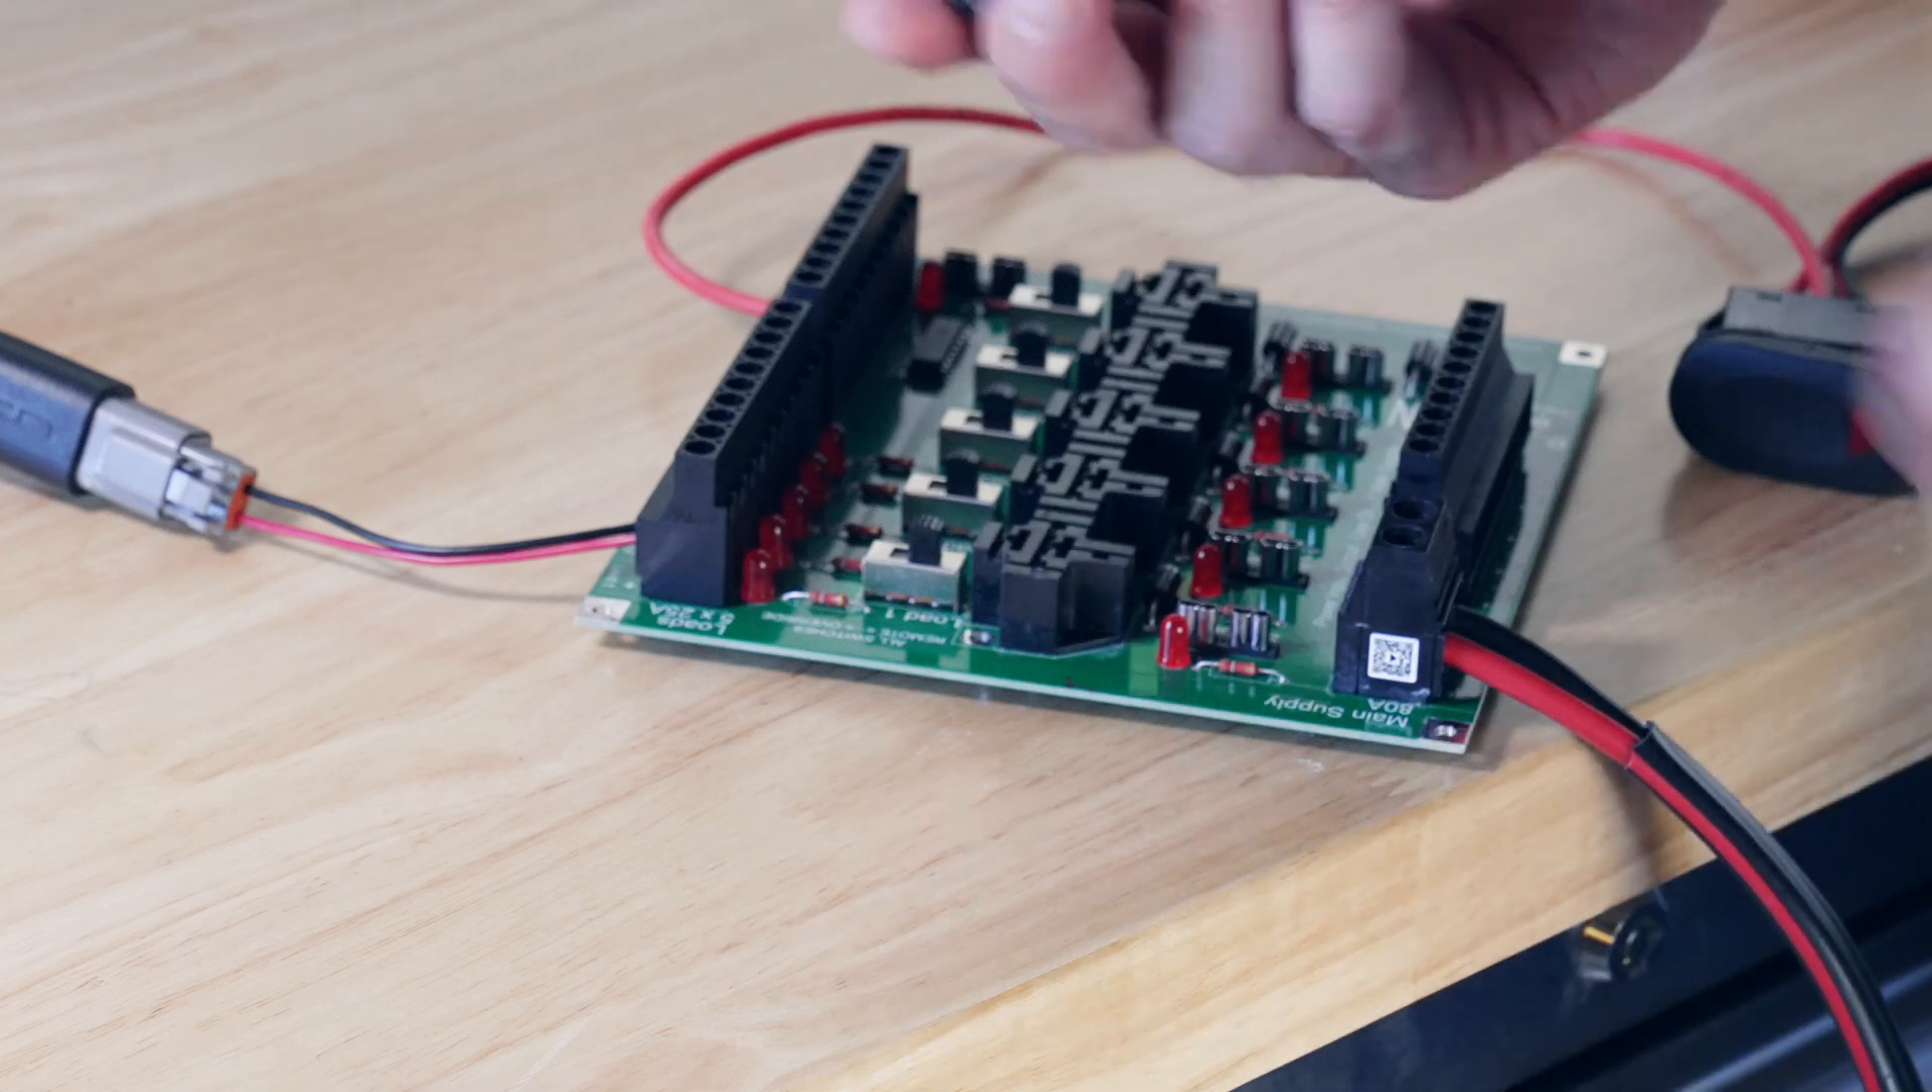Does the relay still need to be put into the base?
Yes.